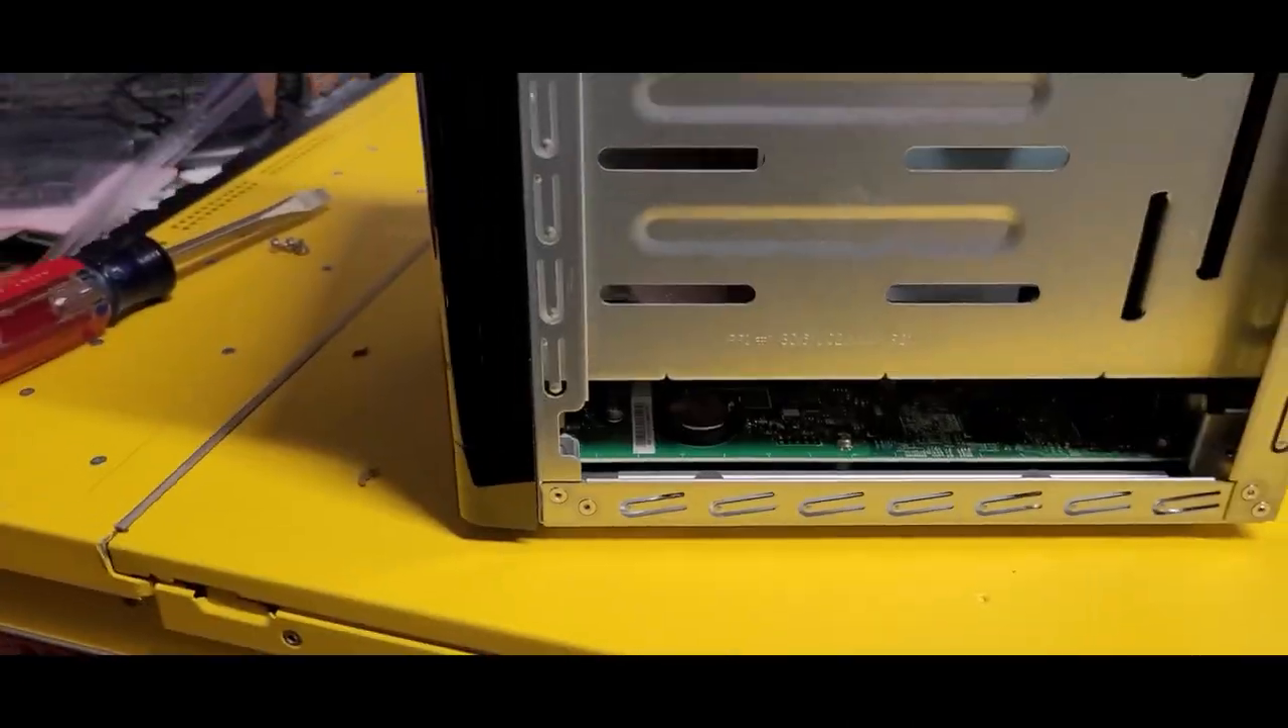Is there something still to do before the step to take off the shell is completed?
No.